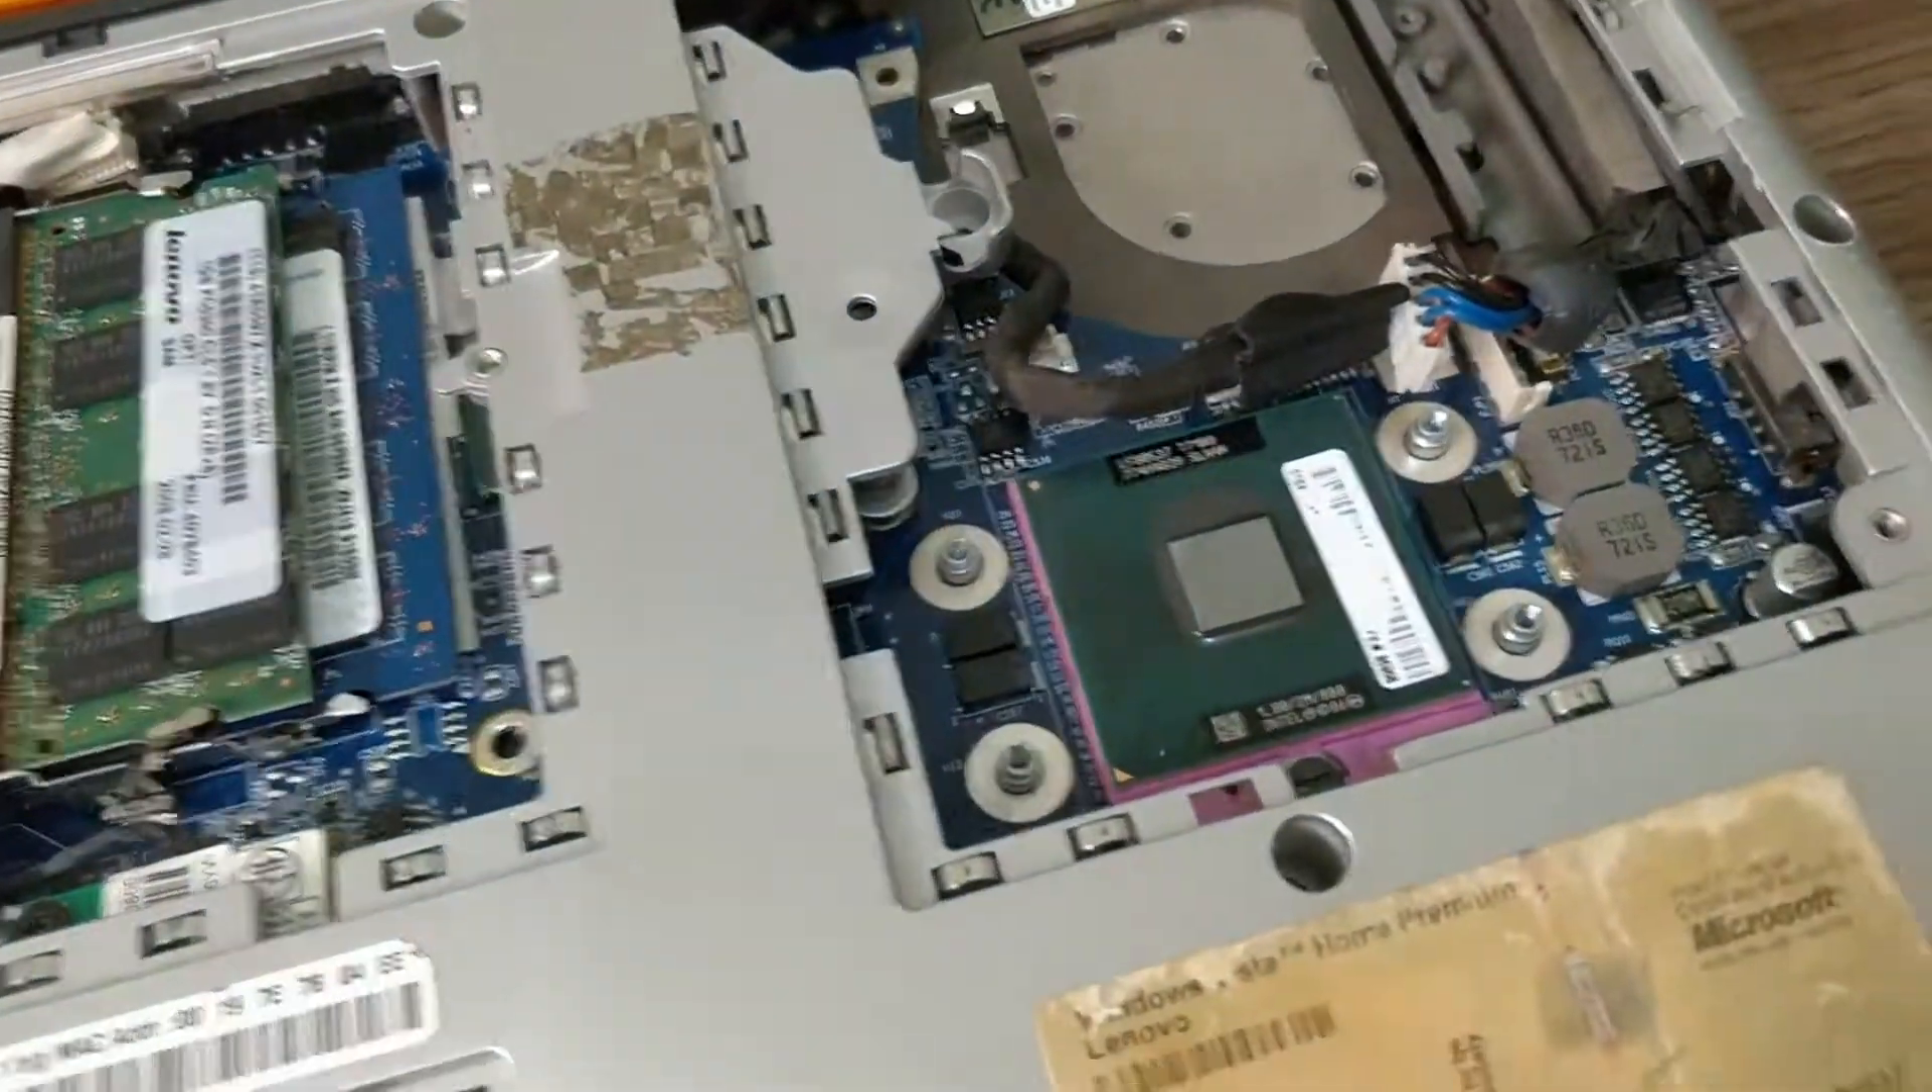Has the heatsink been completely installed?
No.